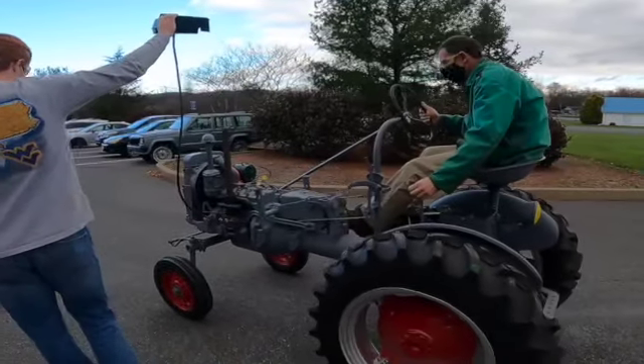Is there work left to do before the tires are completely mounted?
No.